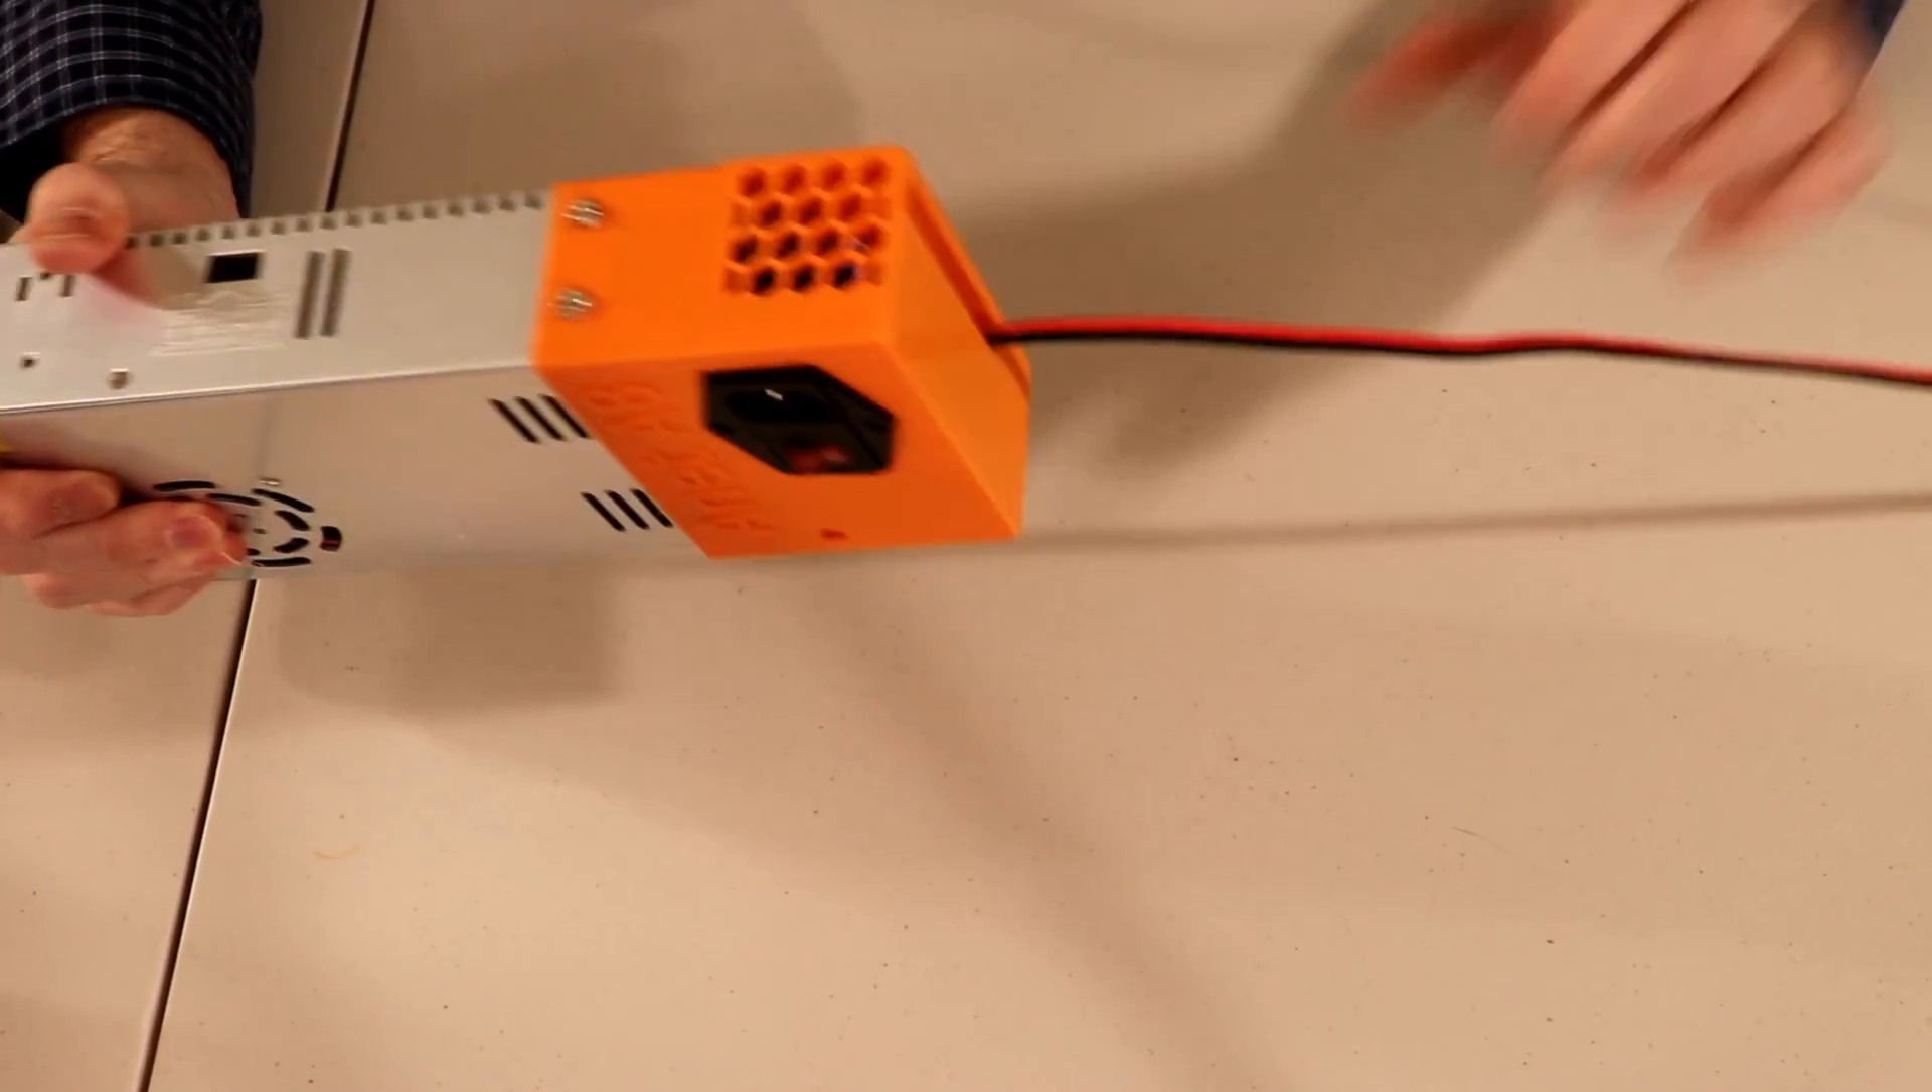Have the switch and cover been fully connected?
Yes.